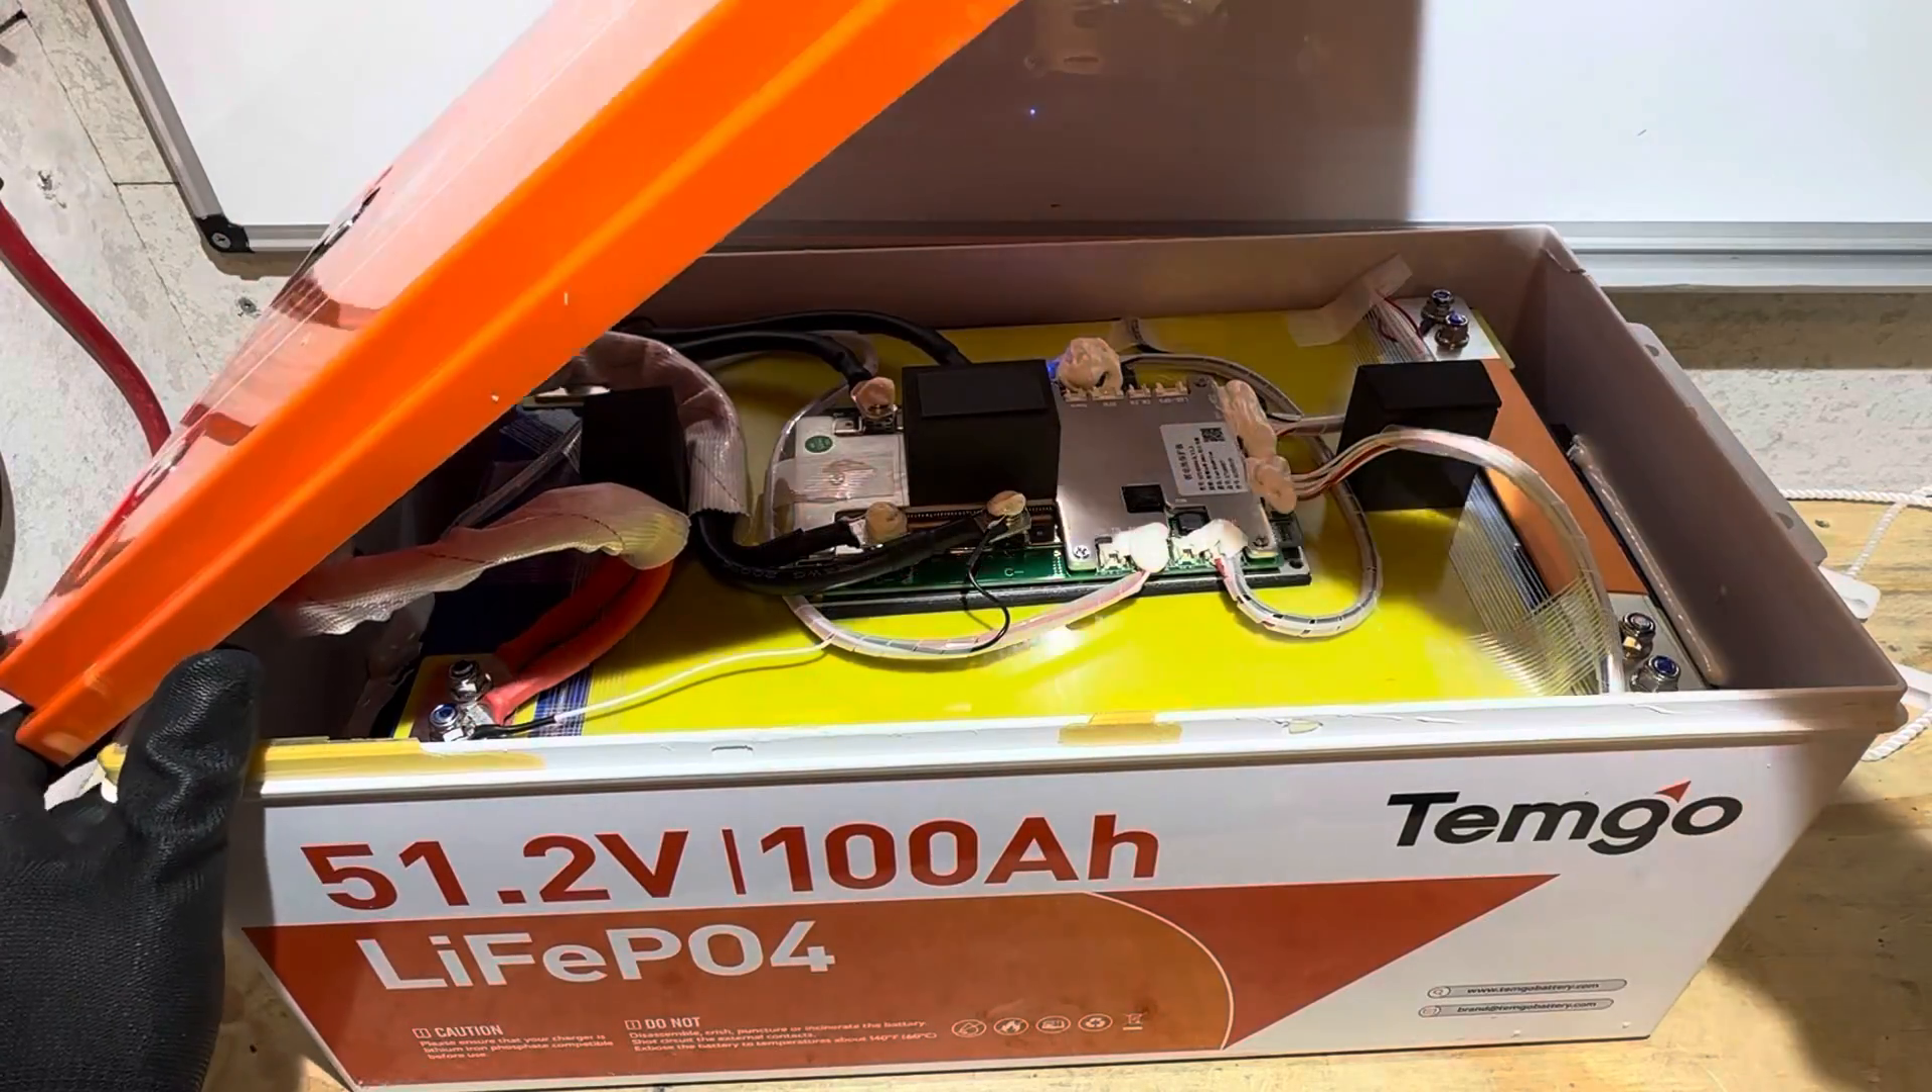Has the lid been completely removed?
No.